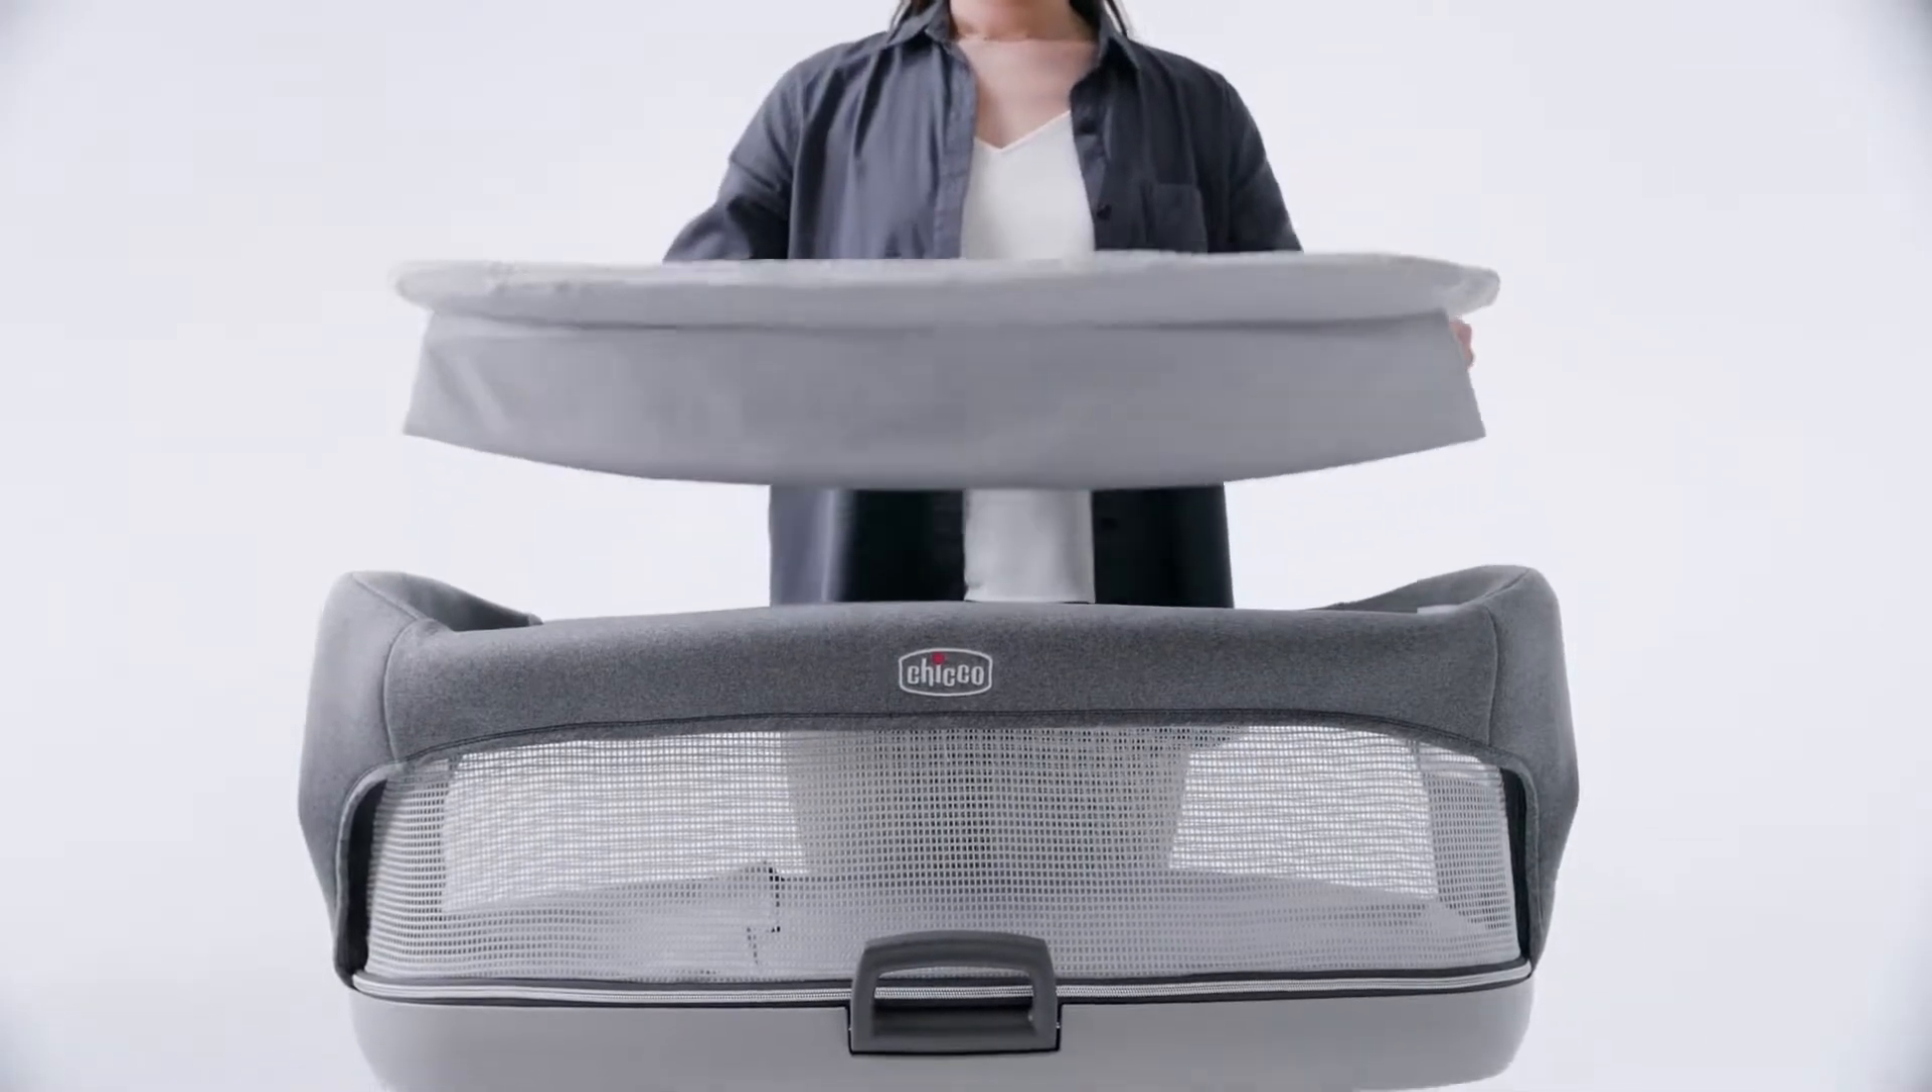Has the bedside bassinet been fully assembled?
No.